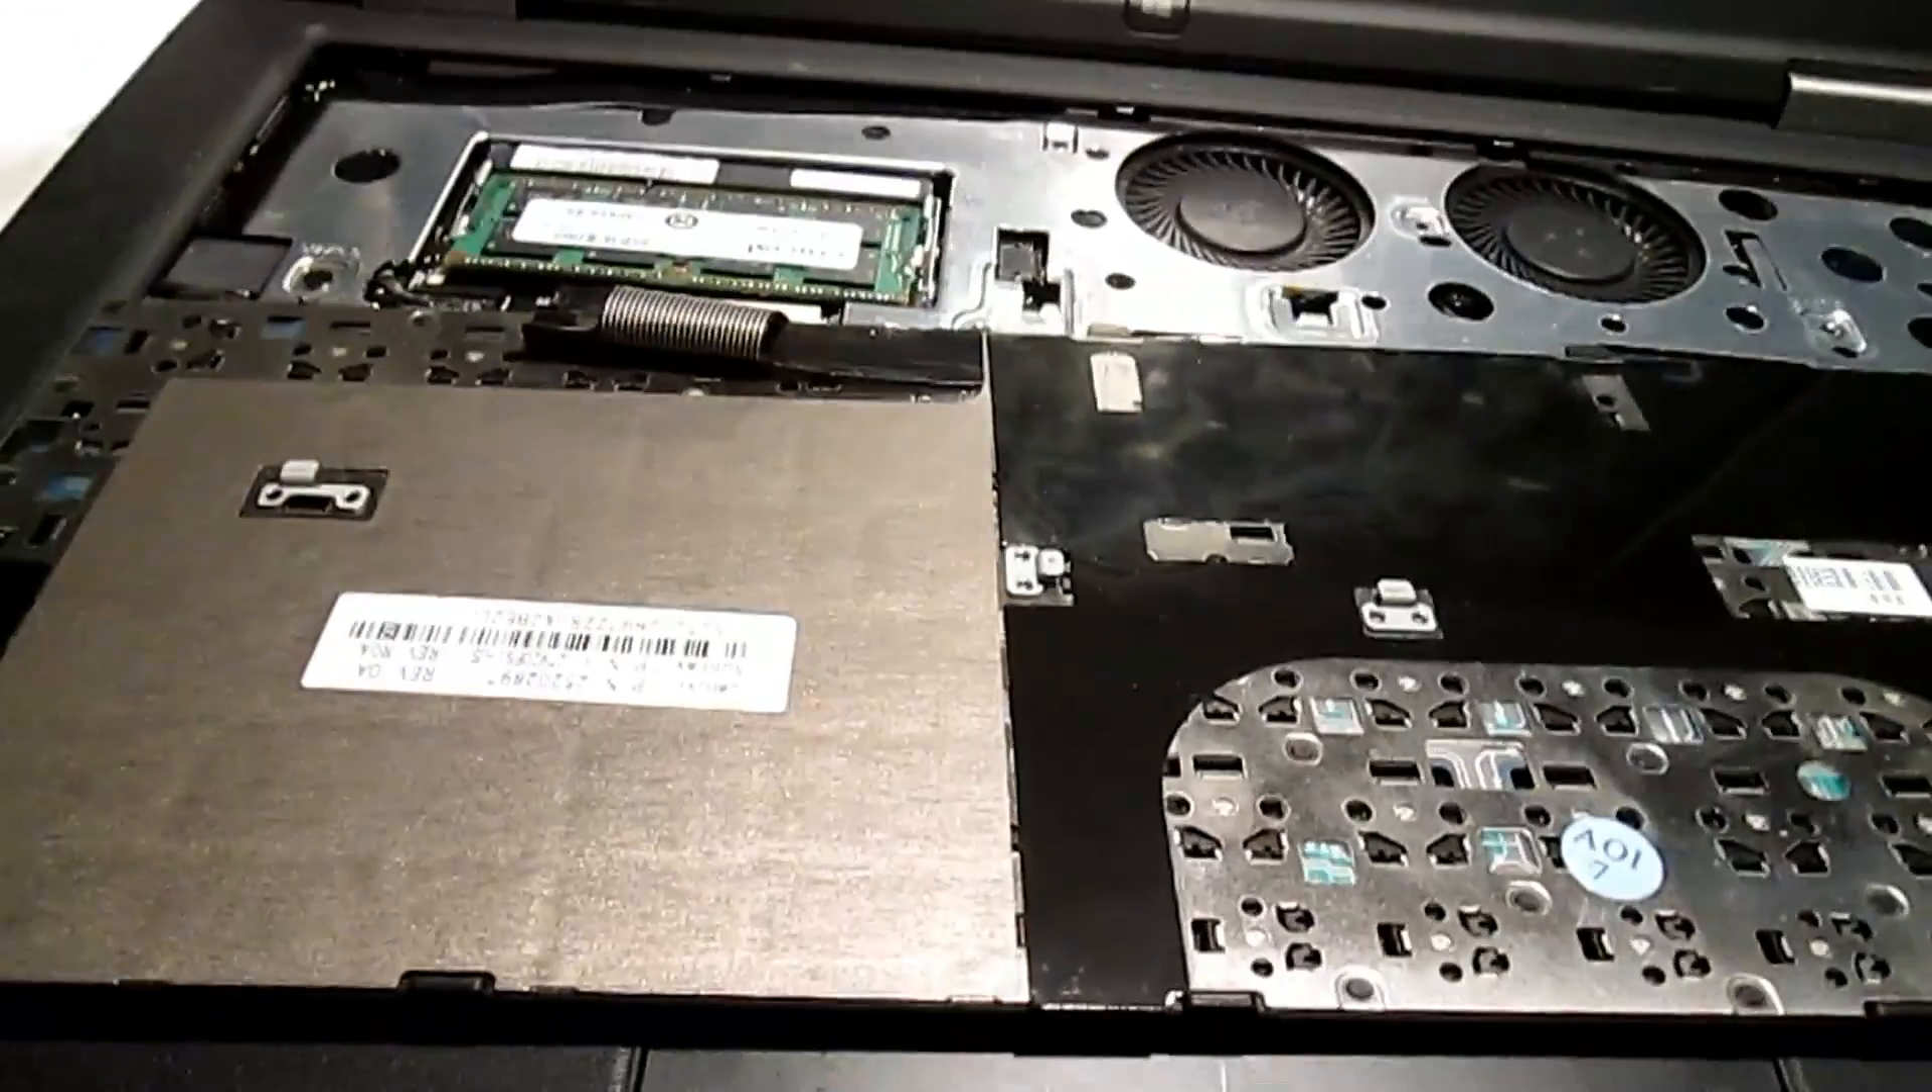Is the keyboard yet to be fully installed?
Yes.